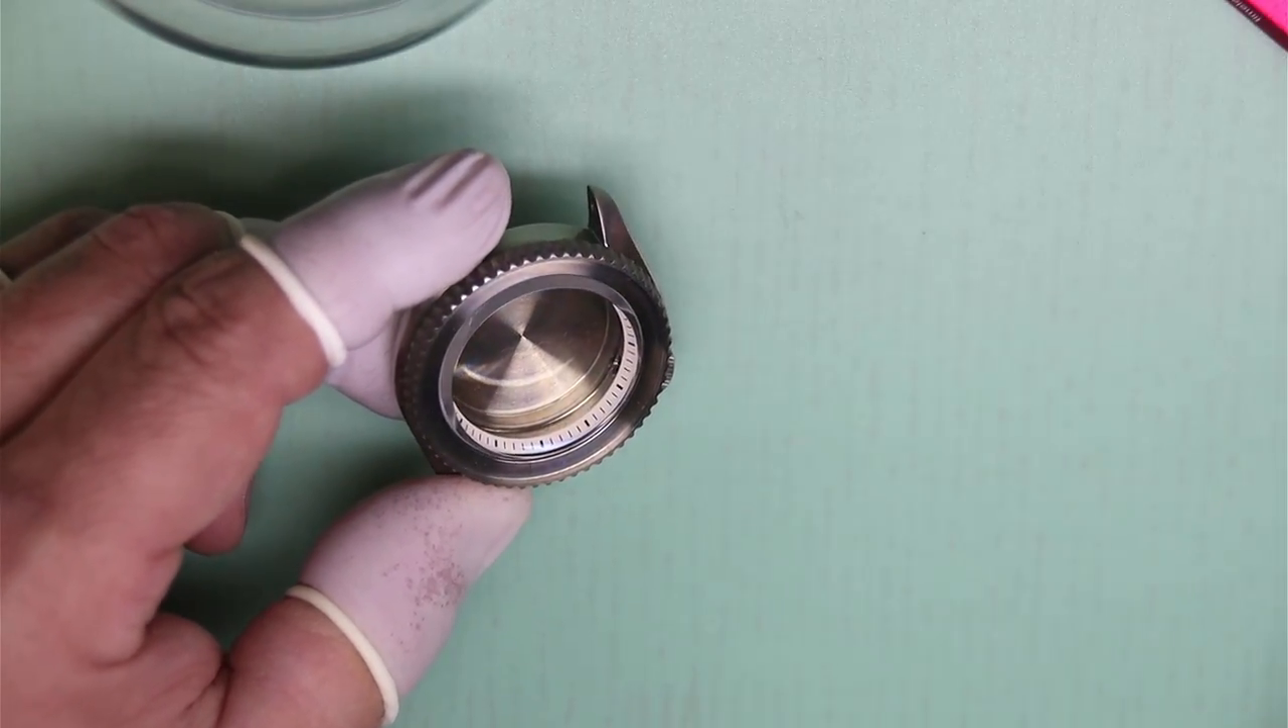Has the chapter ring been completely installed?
Yes.